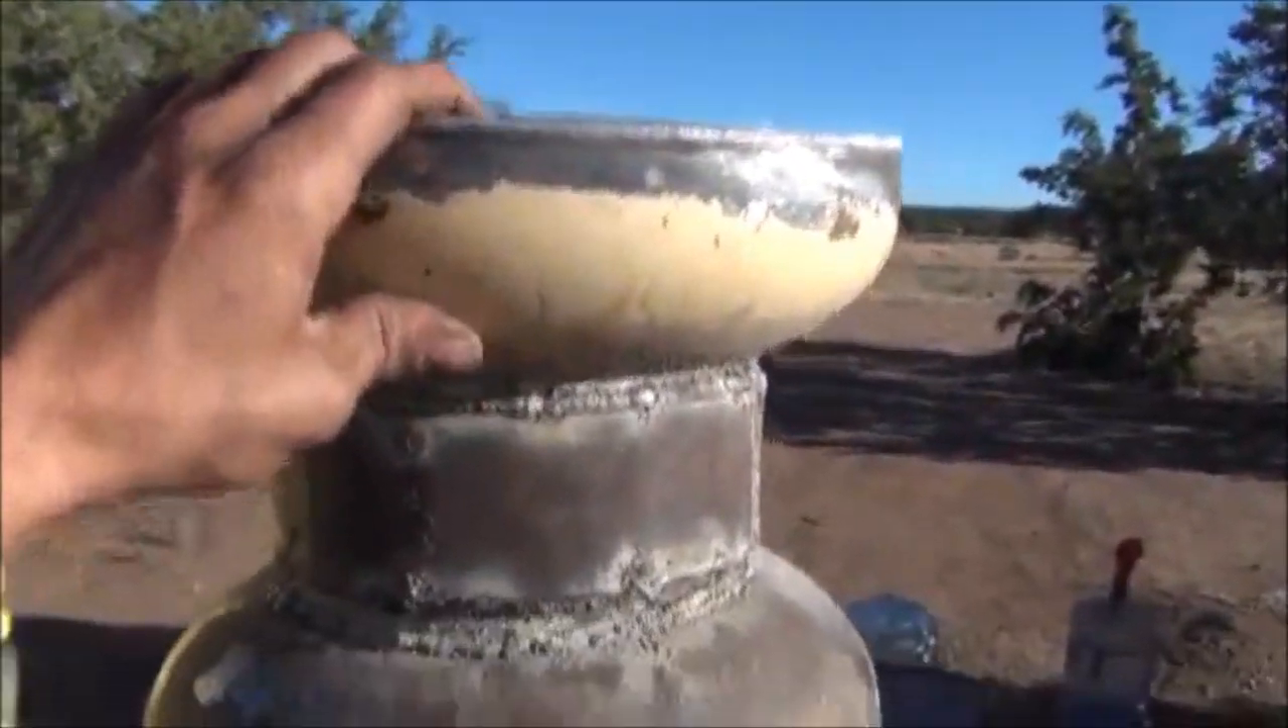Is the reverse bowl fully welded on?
Yes.